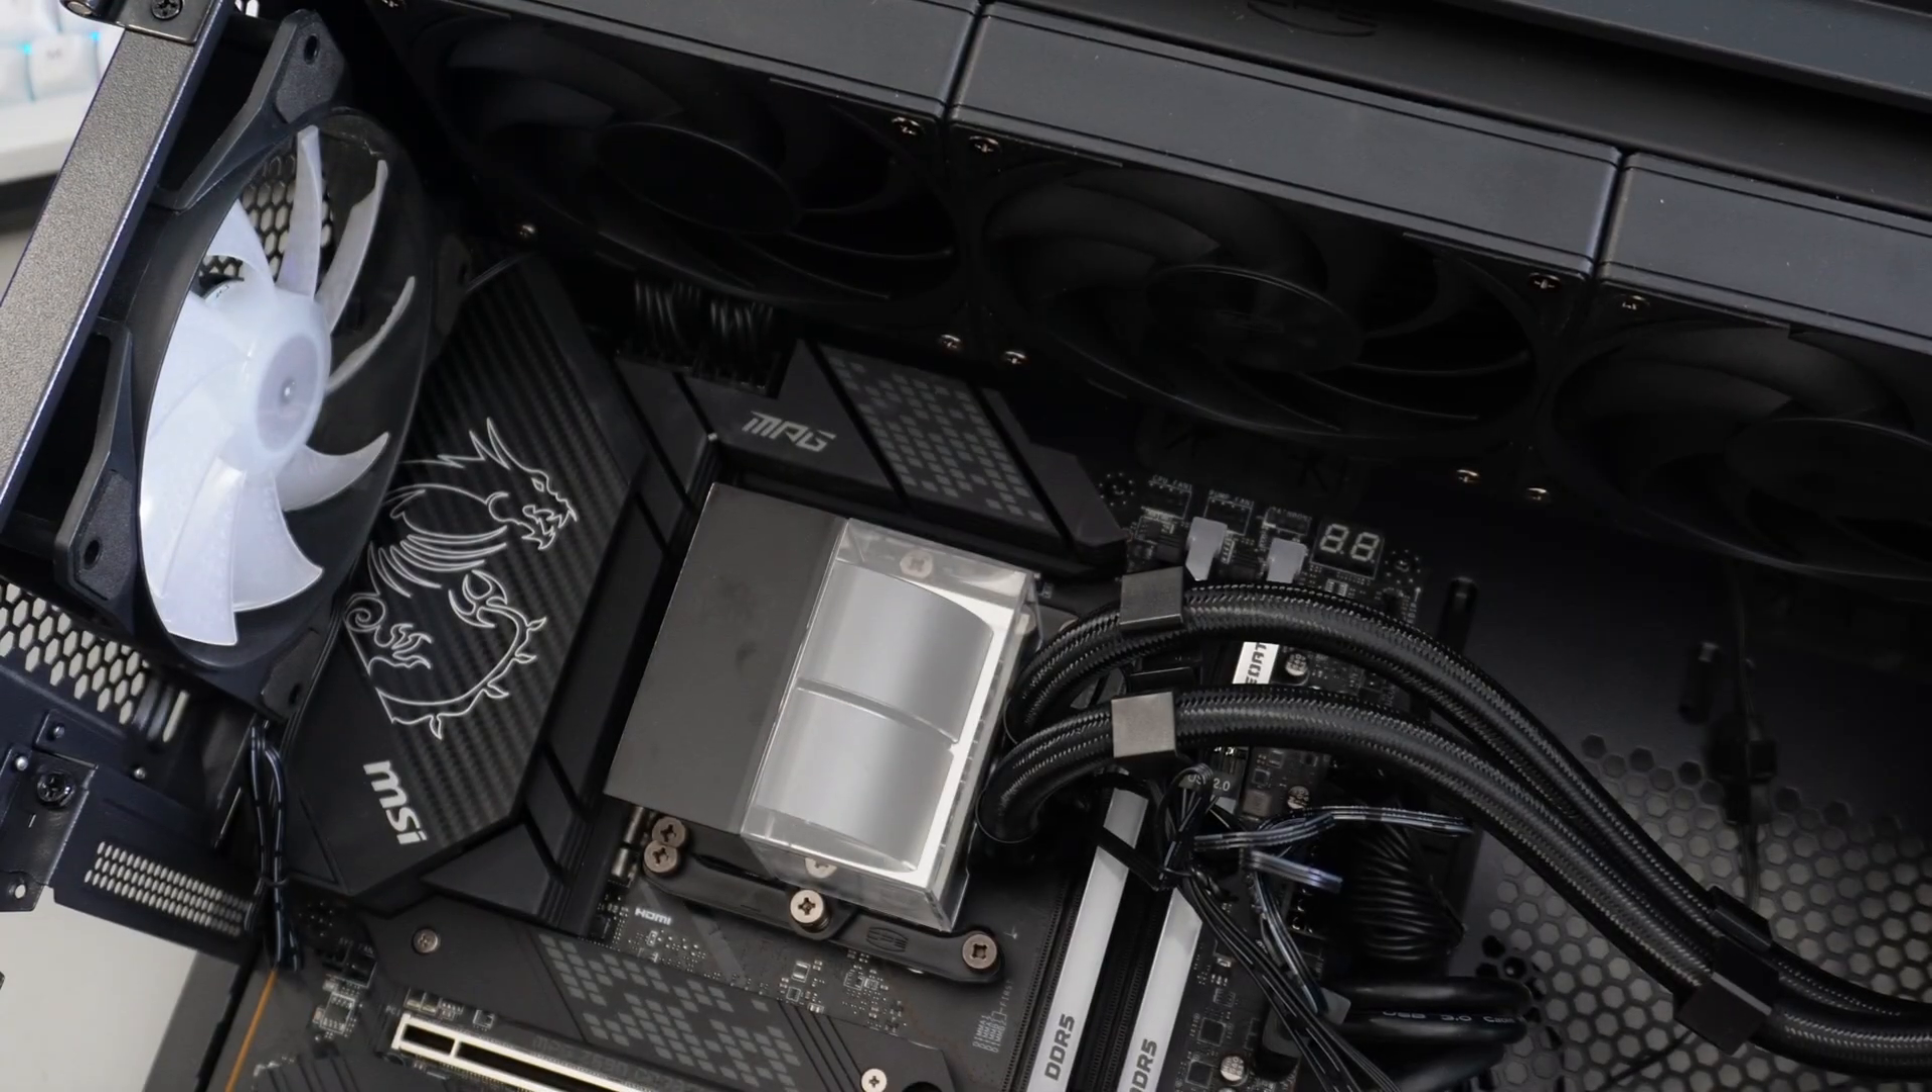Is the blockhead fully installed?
Yes.